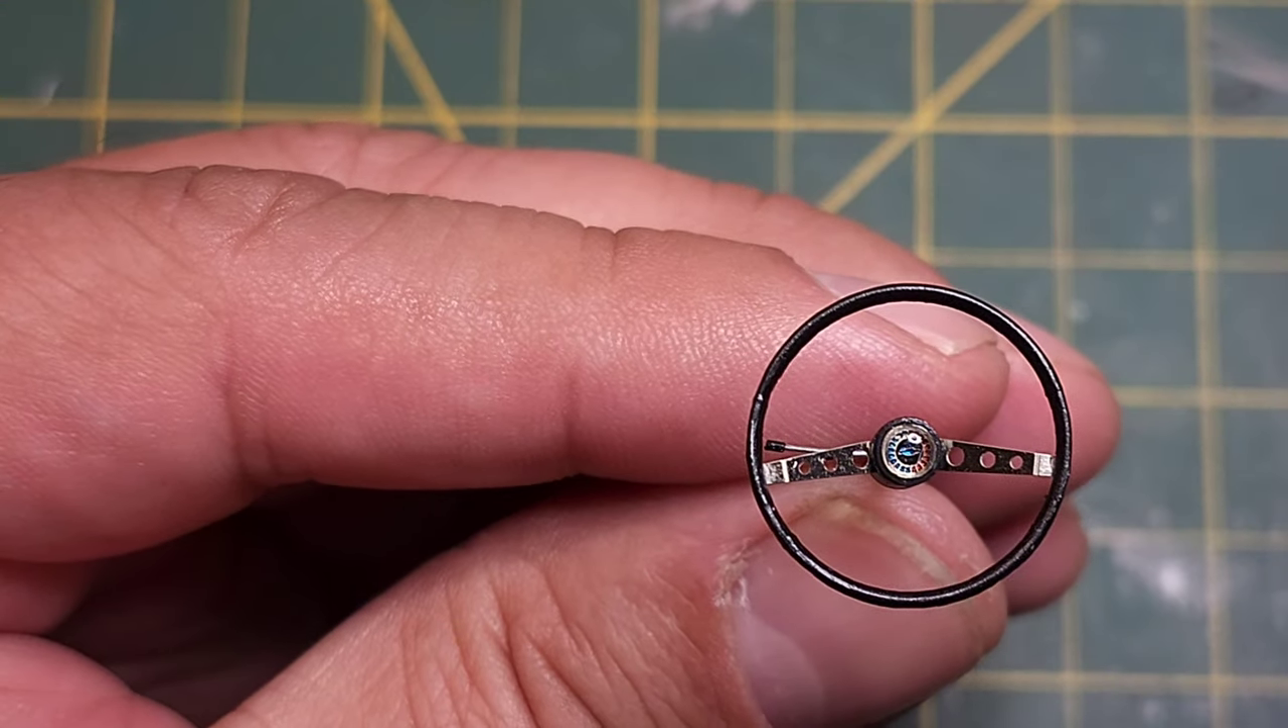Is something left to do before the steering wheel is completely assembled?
No.